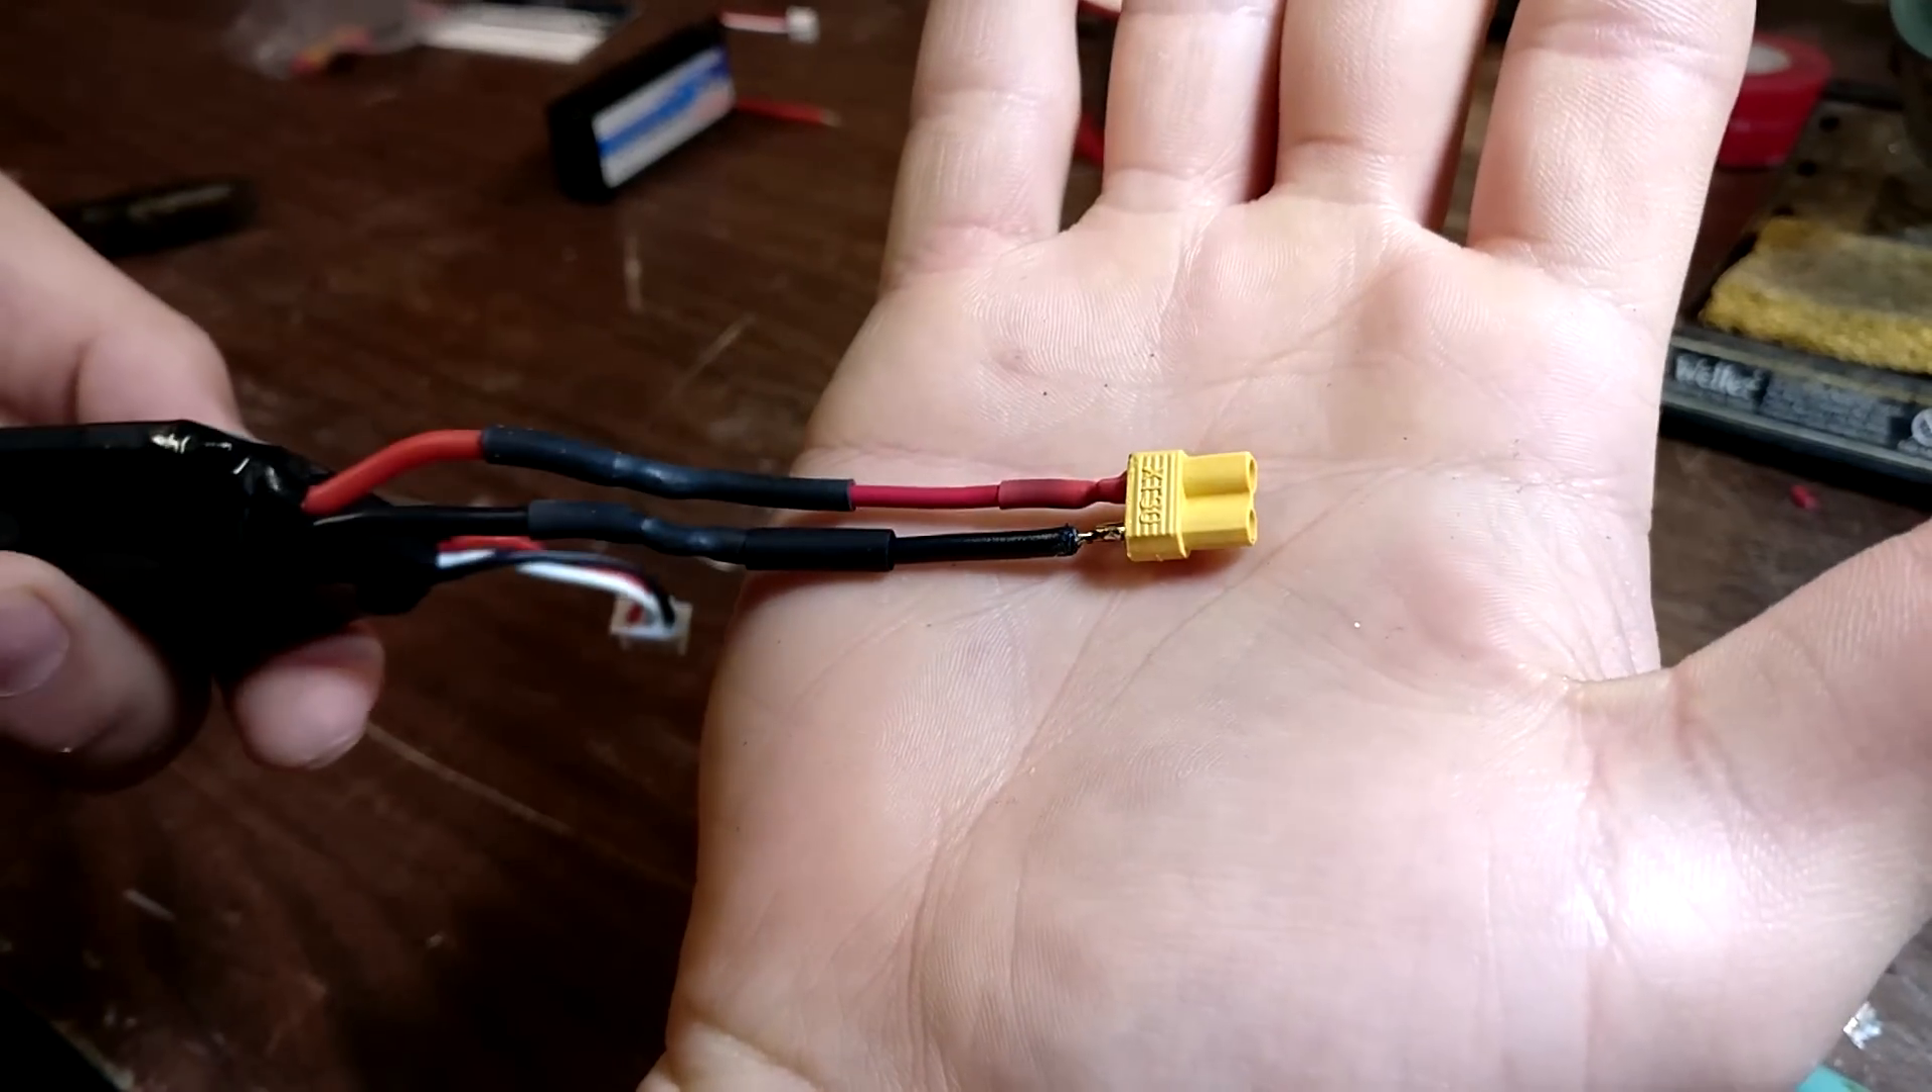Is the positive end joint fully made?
Yes.